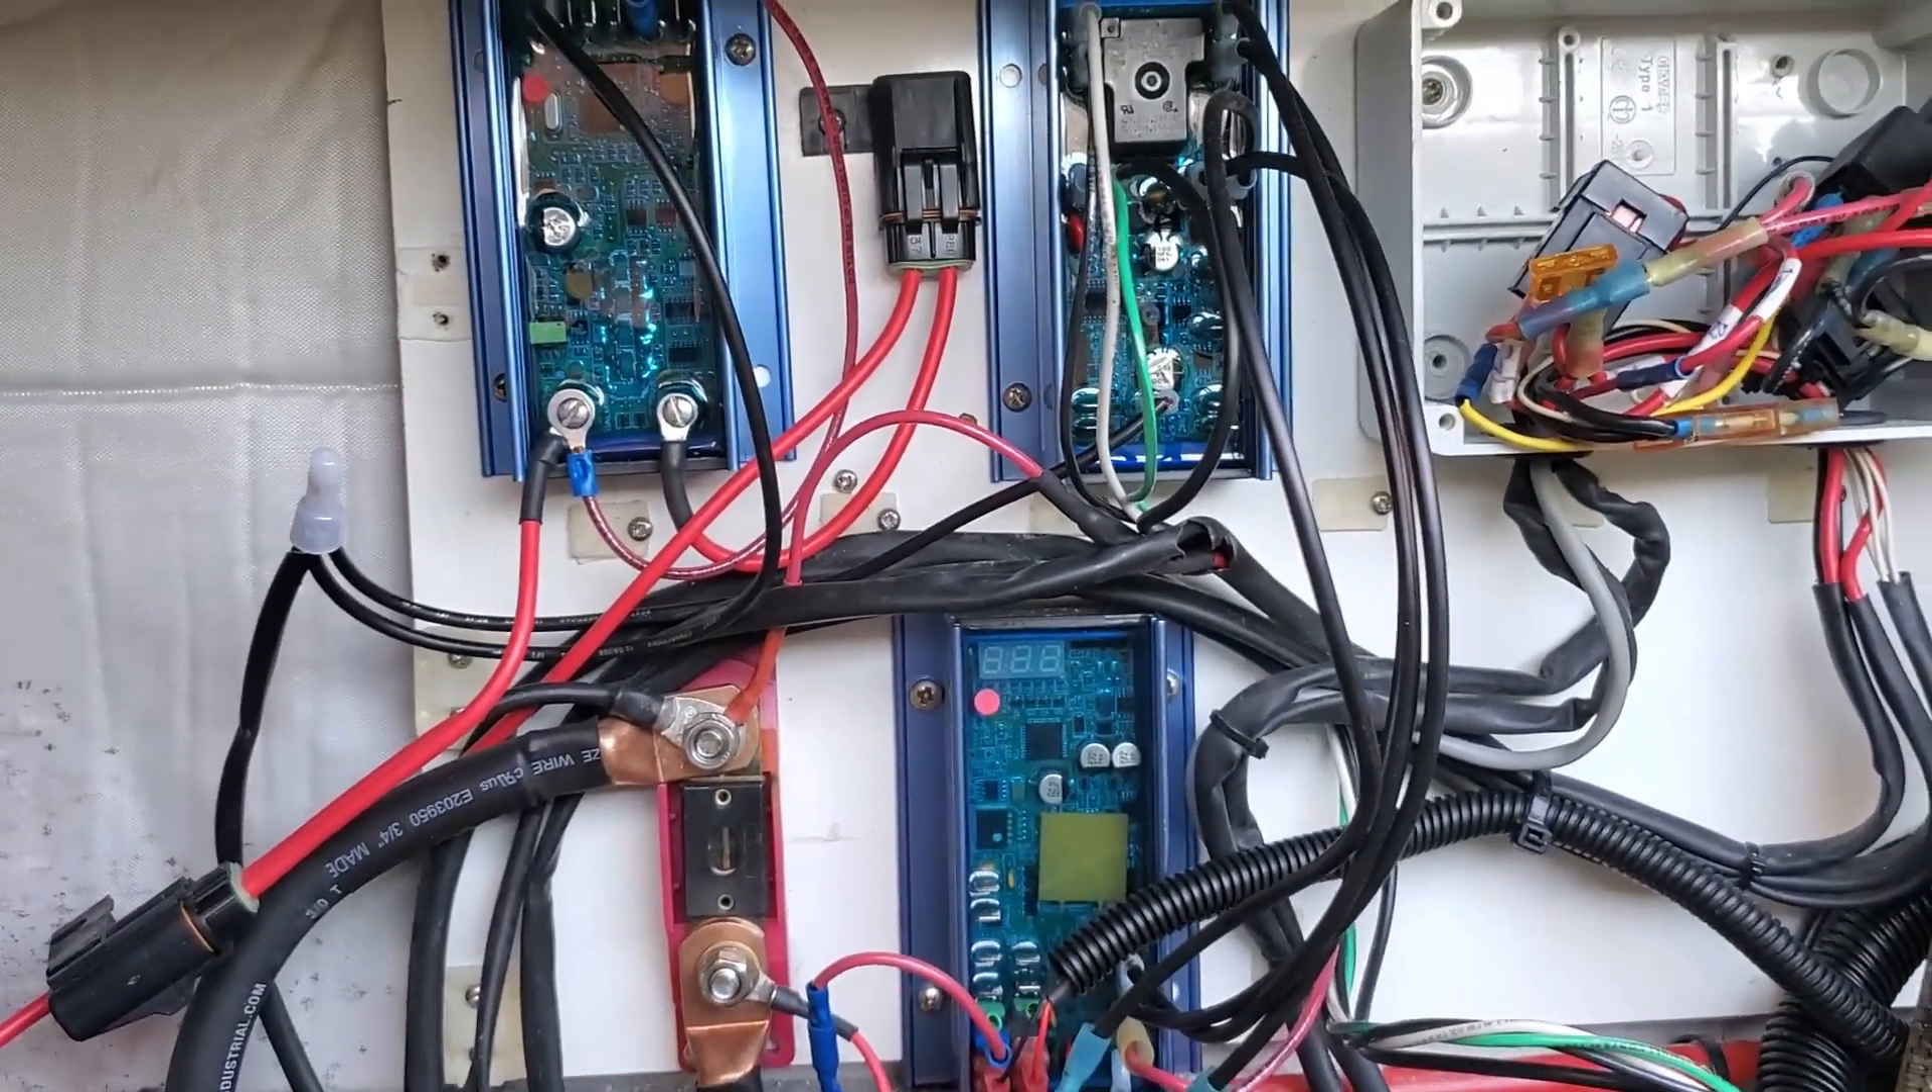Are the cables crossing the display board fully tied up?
No.